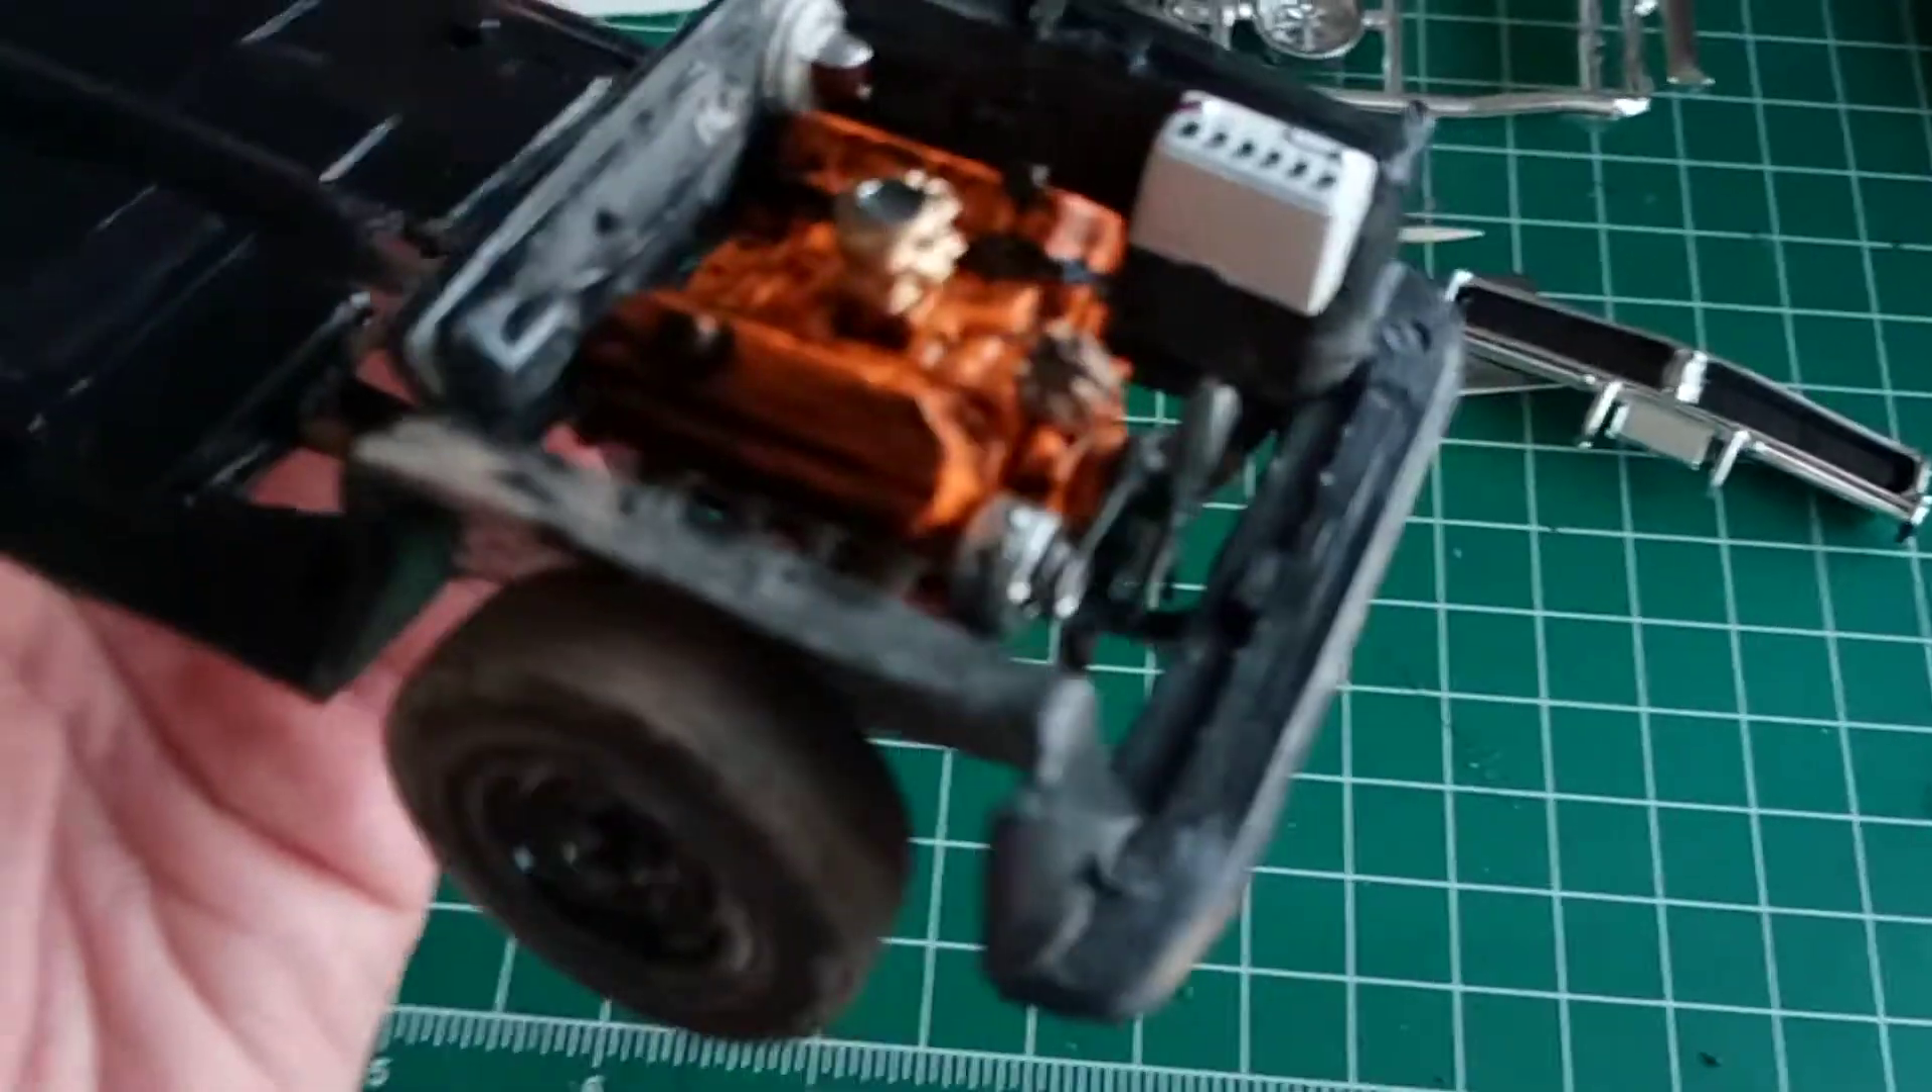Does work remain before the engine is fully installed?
No.